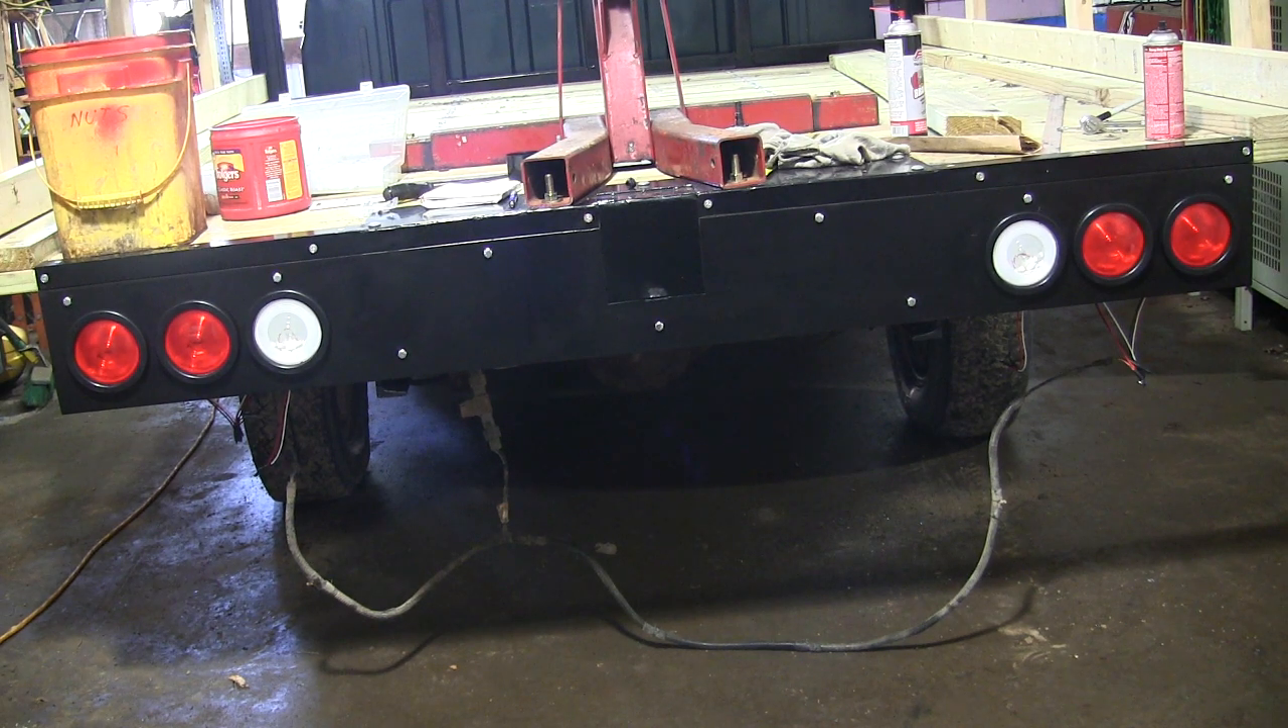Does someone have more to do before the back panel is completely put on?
No.